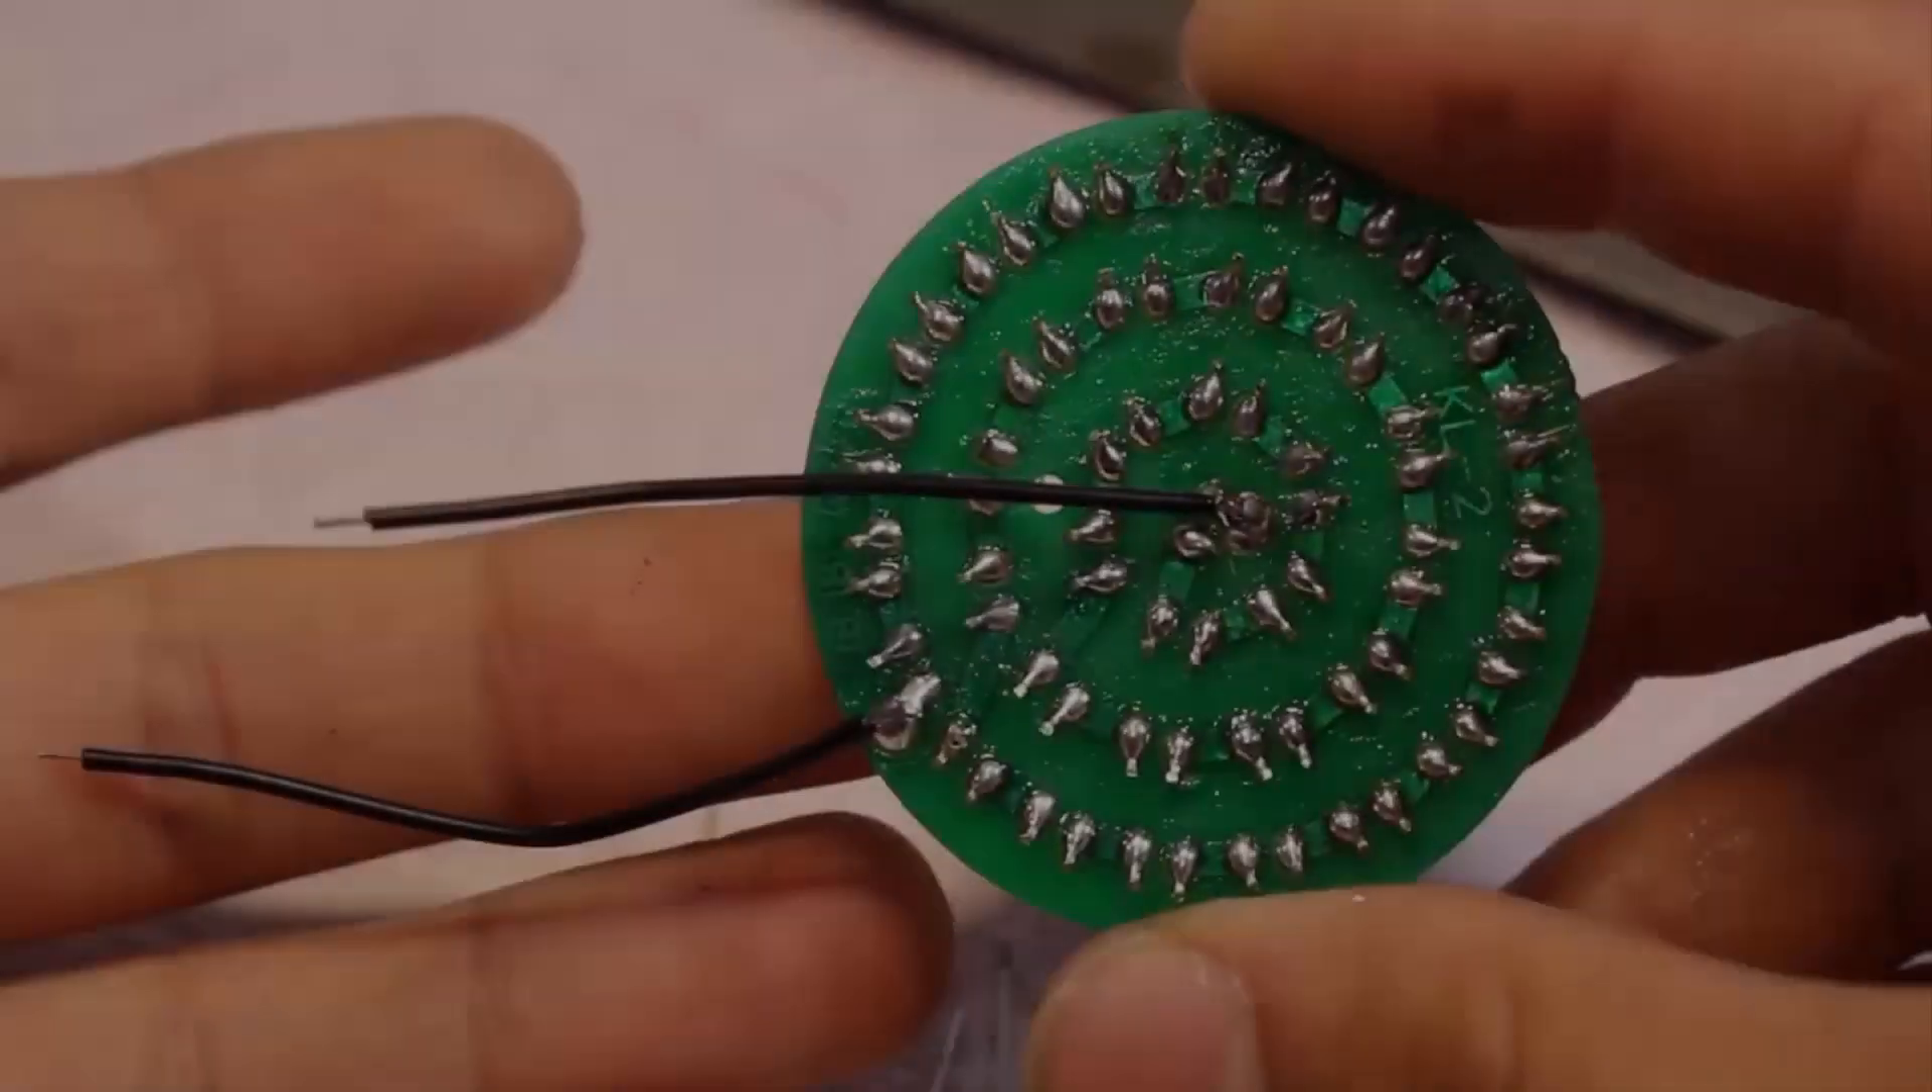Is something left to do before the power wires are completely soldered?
No.